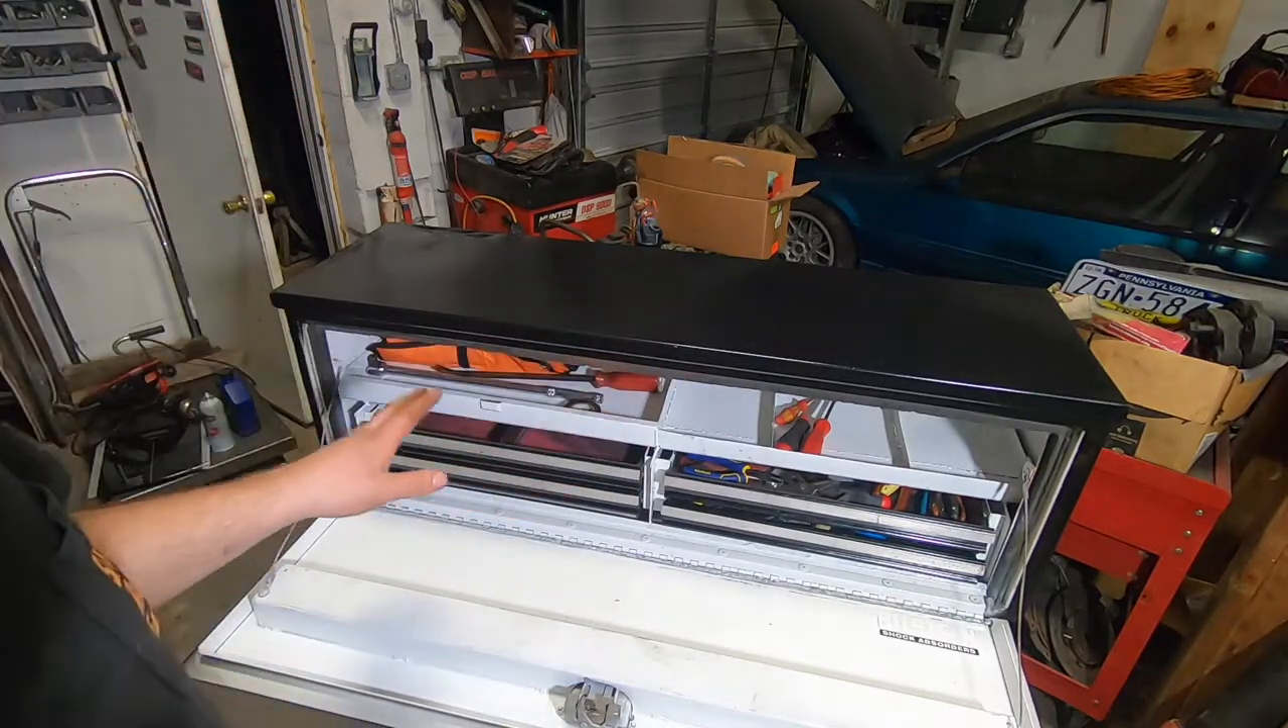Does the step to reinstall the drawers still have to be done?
No.